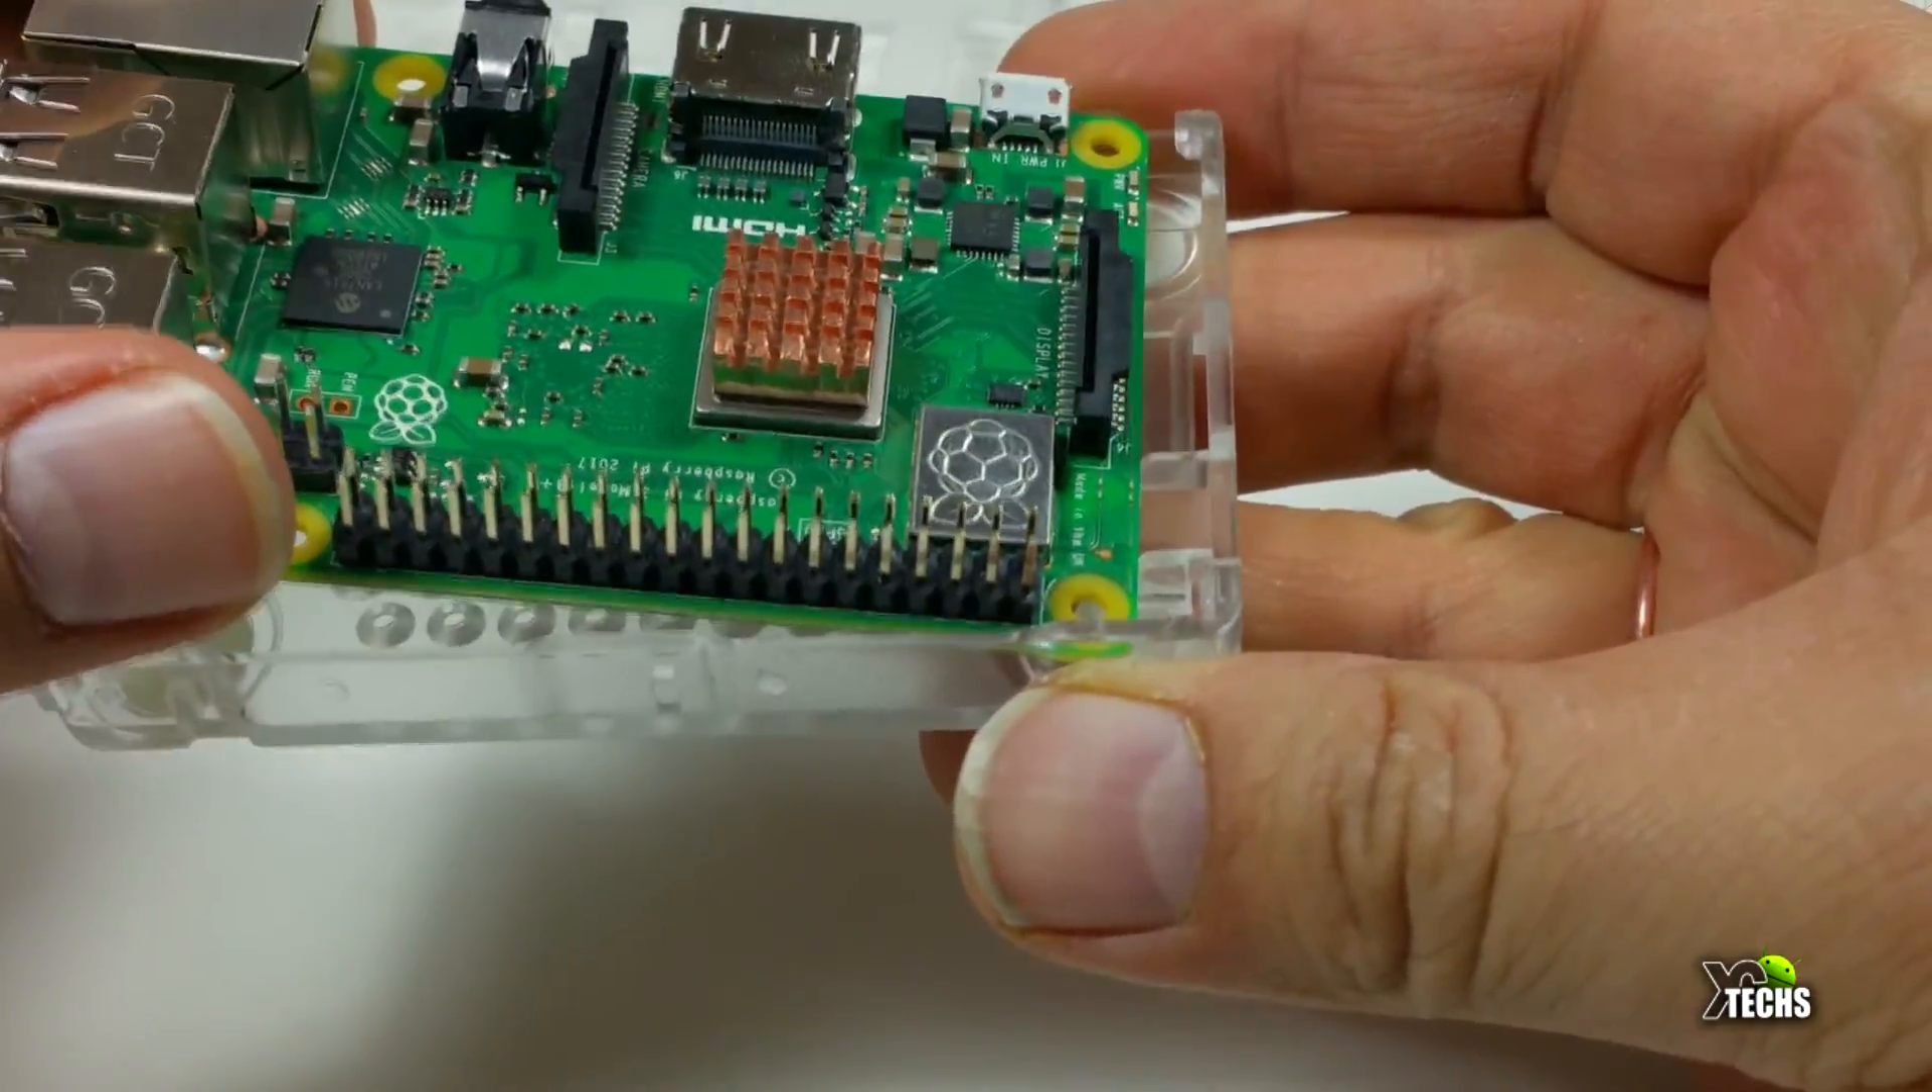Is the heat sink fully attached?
Yes.